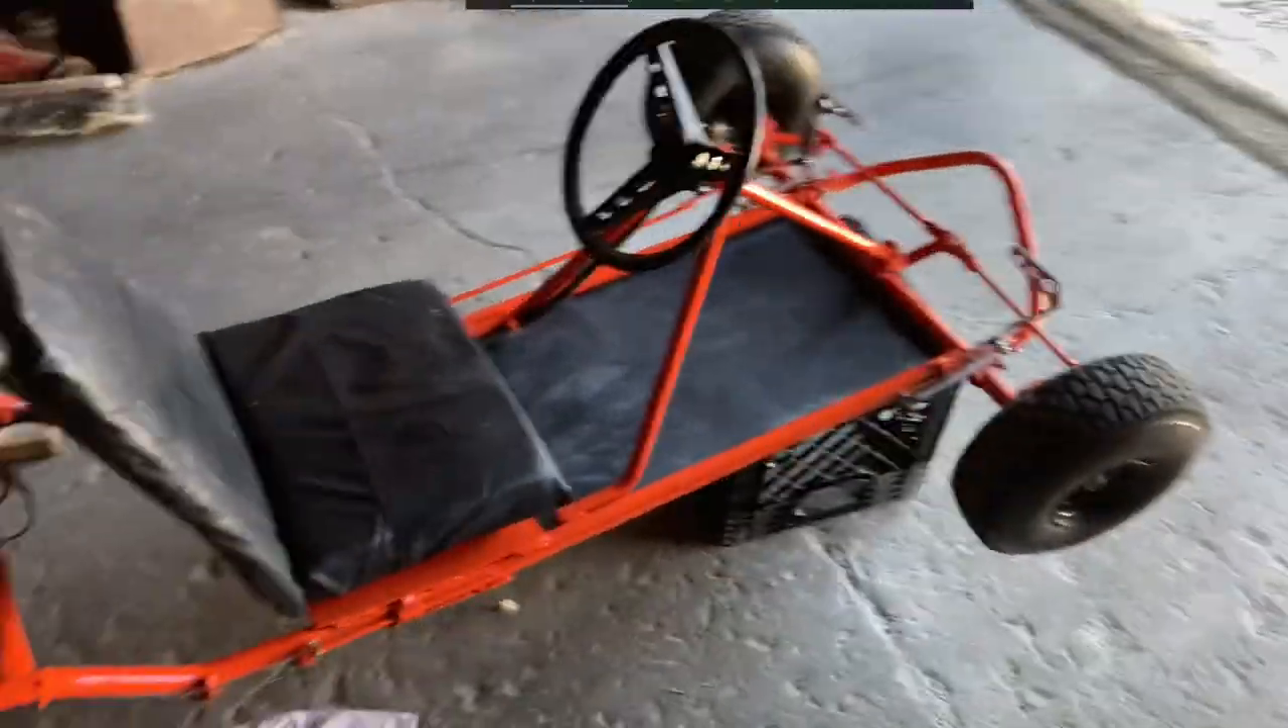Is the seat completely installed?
Yes.